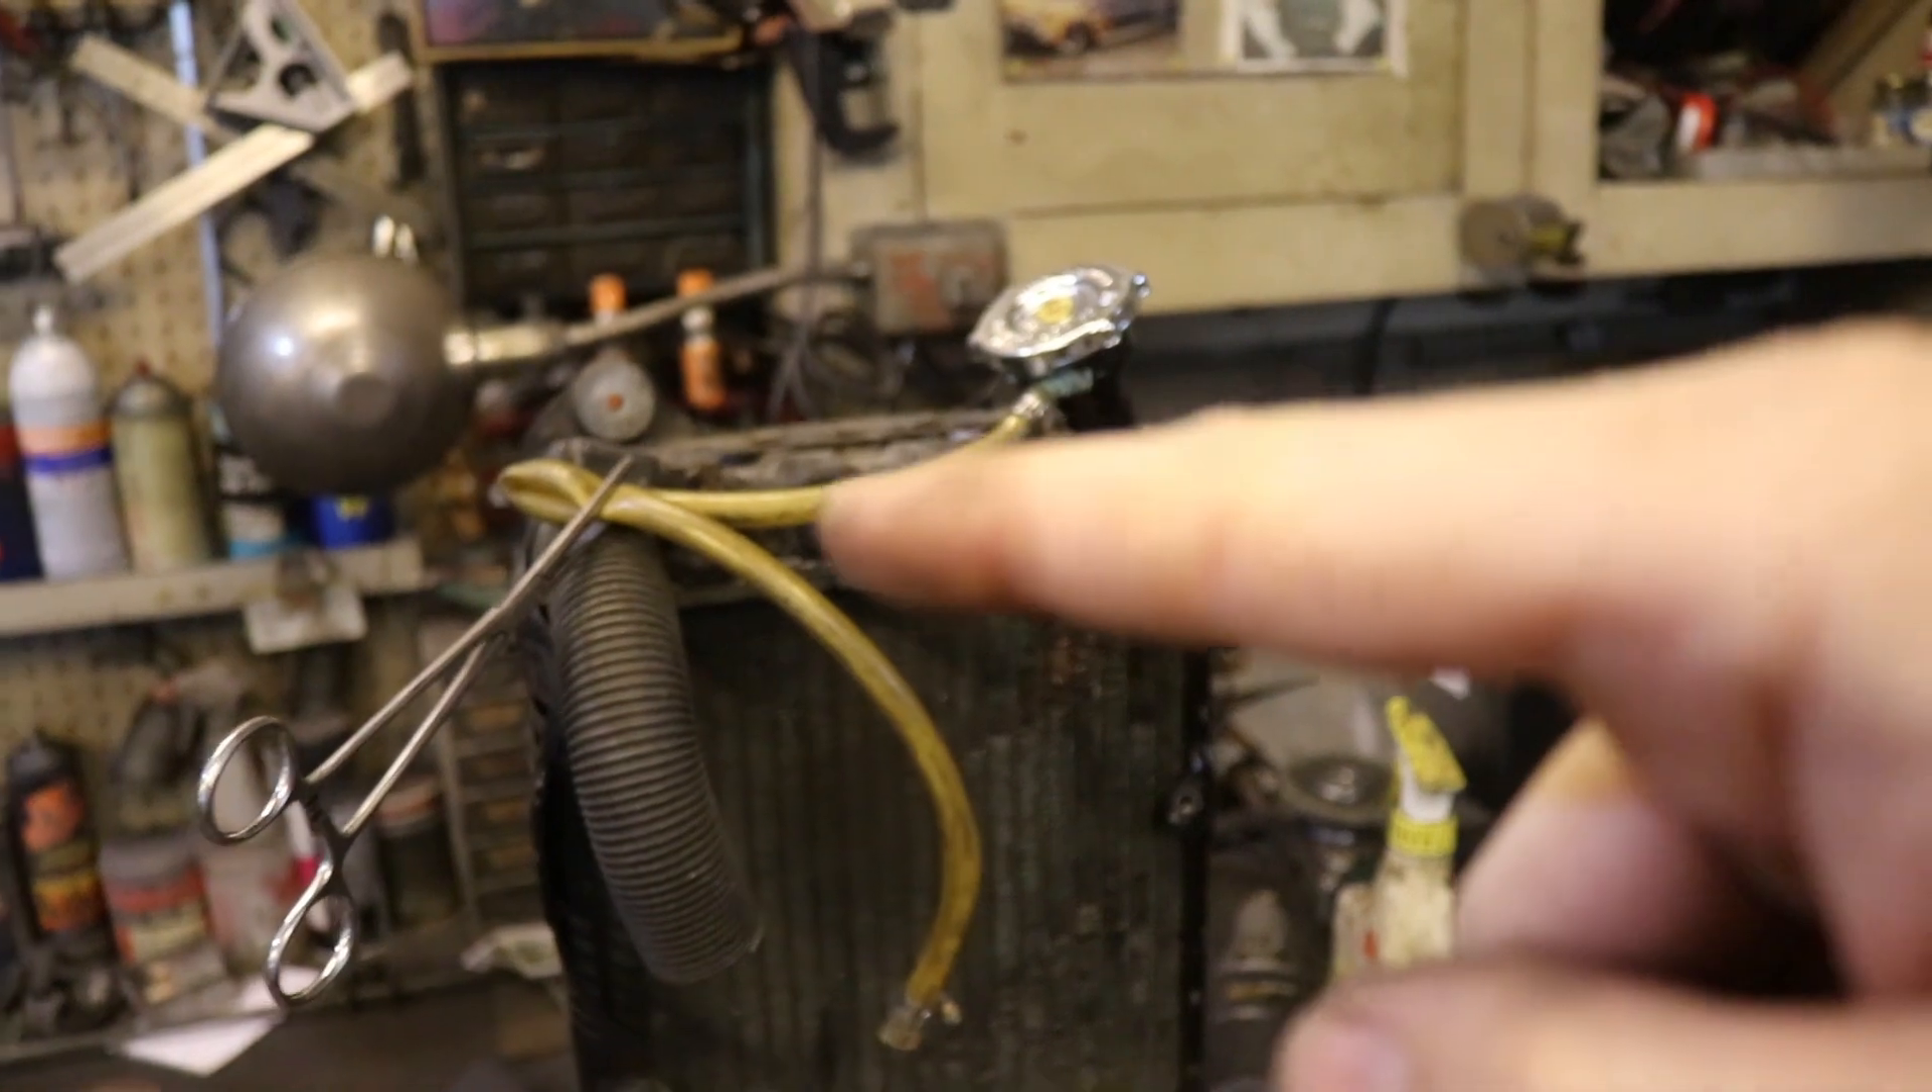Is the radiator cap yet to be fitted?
No.